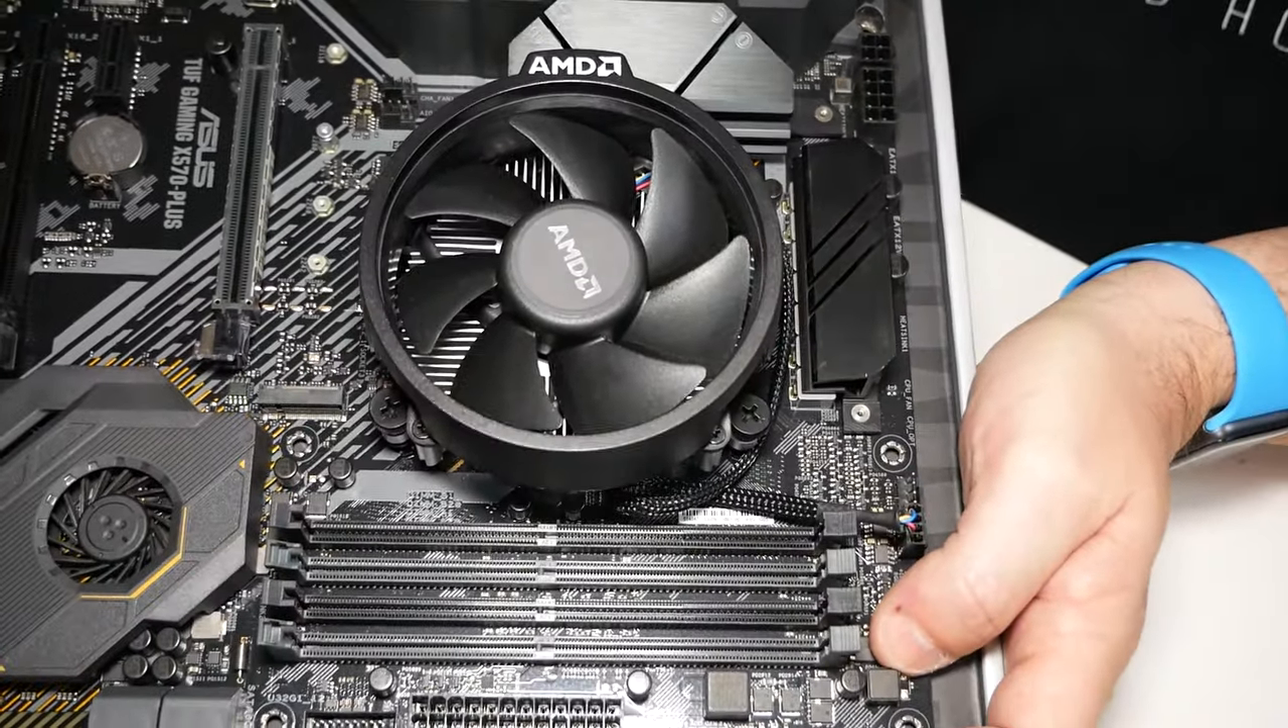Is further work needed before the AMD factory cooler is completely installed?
No.